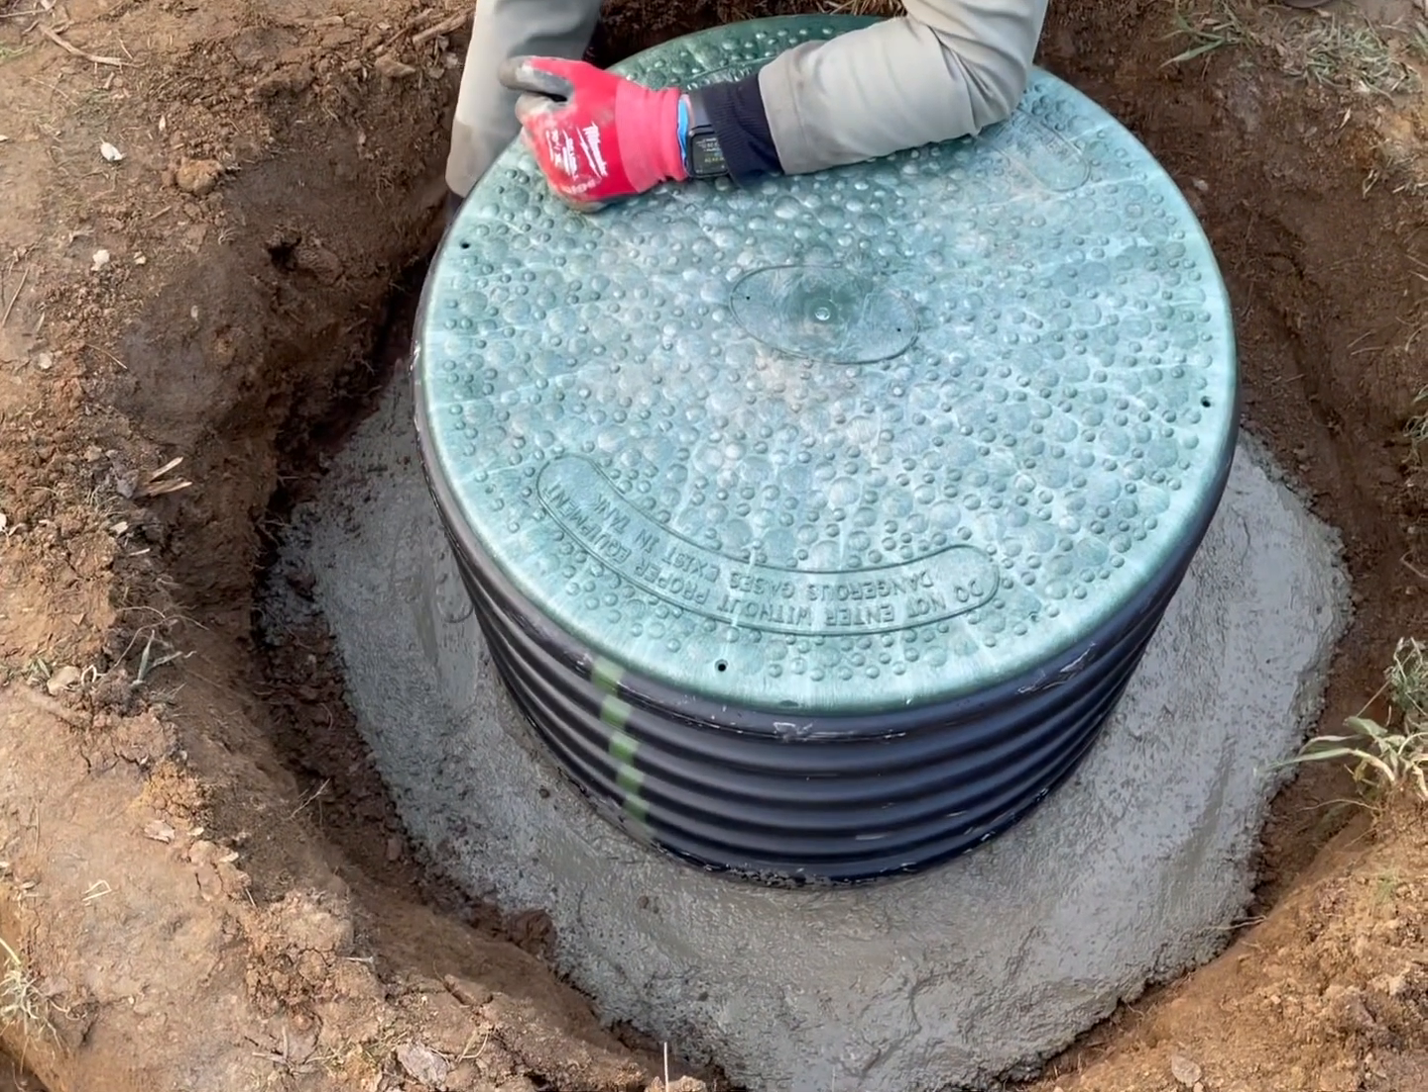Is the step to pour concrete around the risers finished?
Yes.